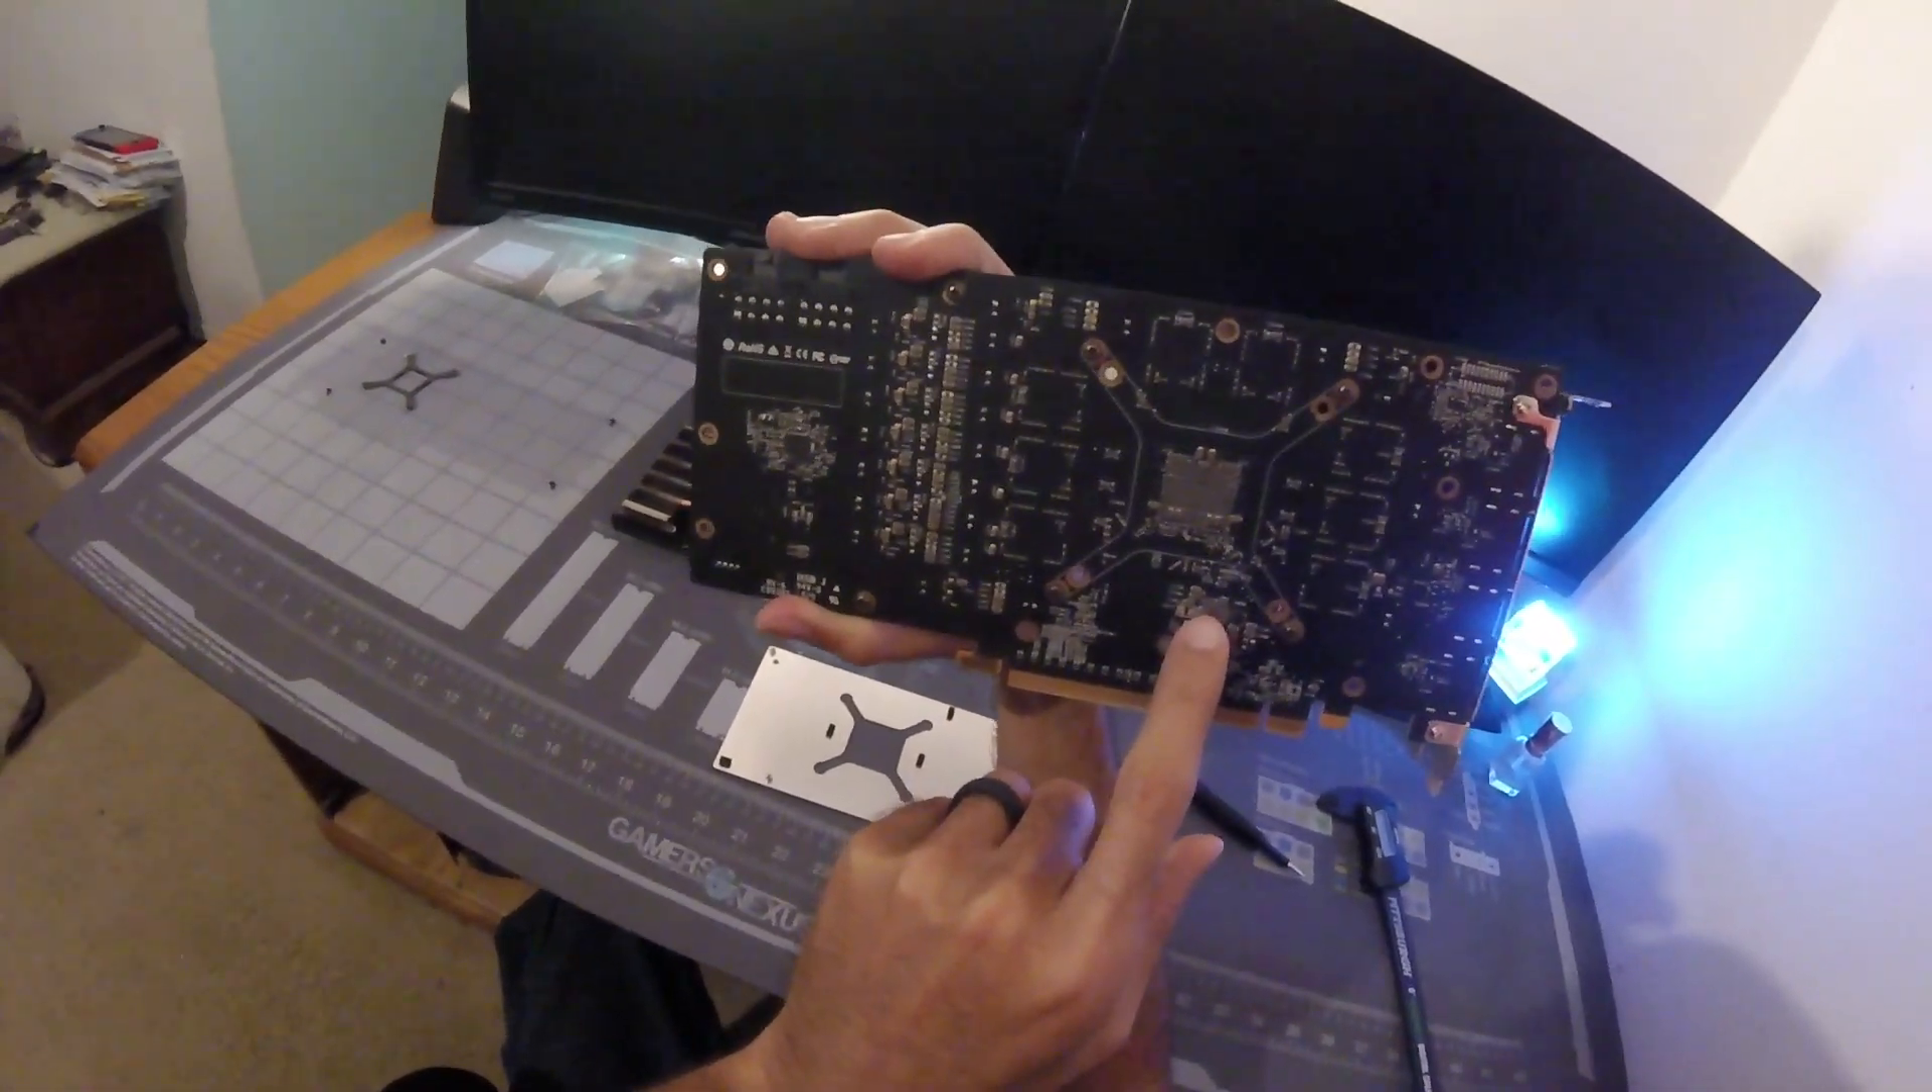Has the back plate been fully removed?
Yes.